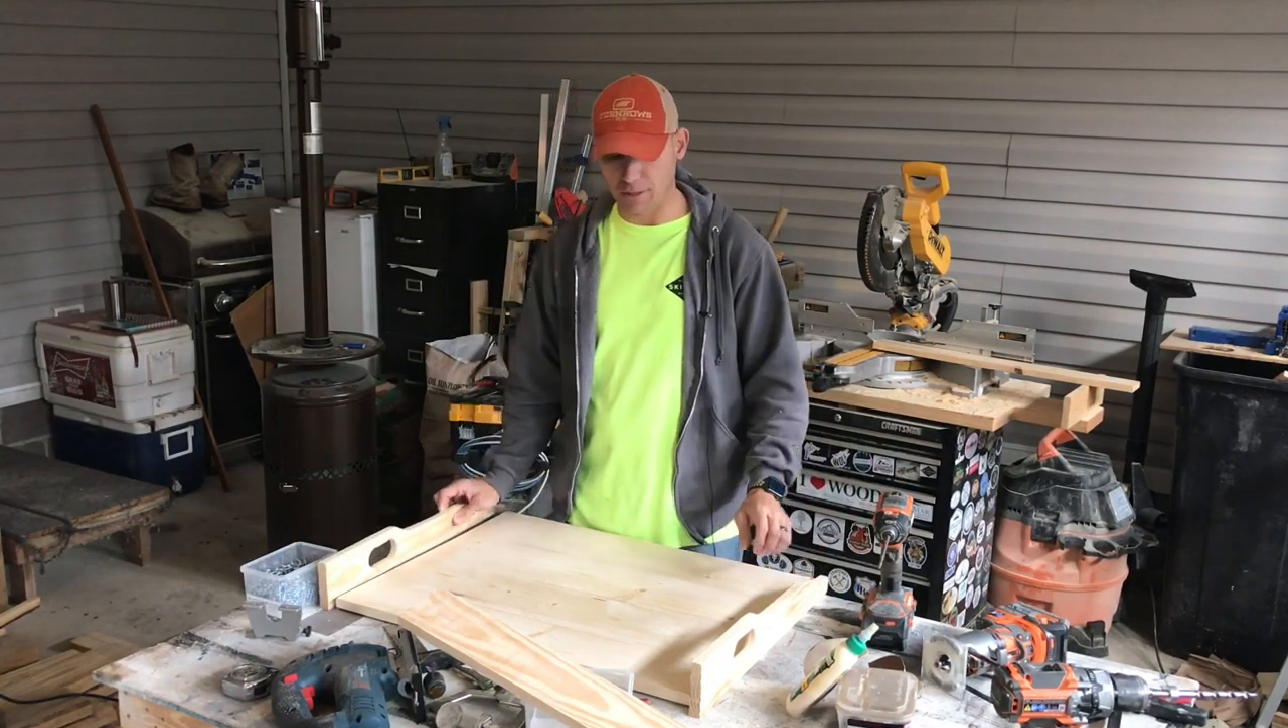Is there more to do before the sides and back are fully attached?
Yes.